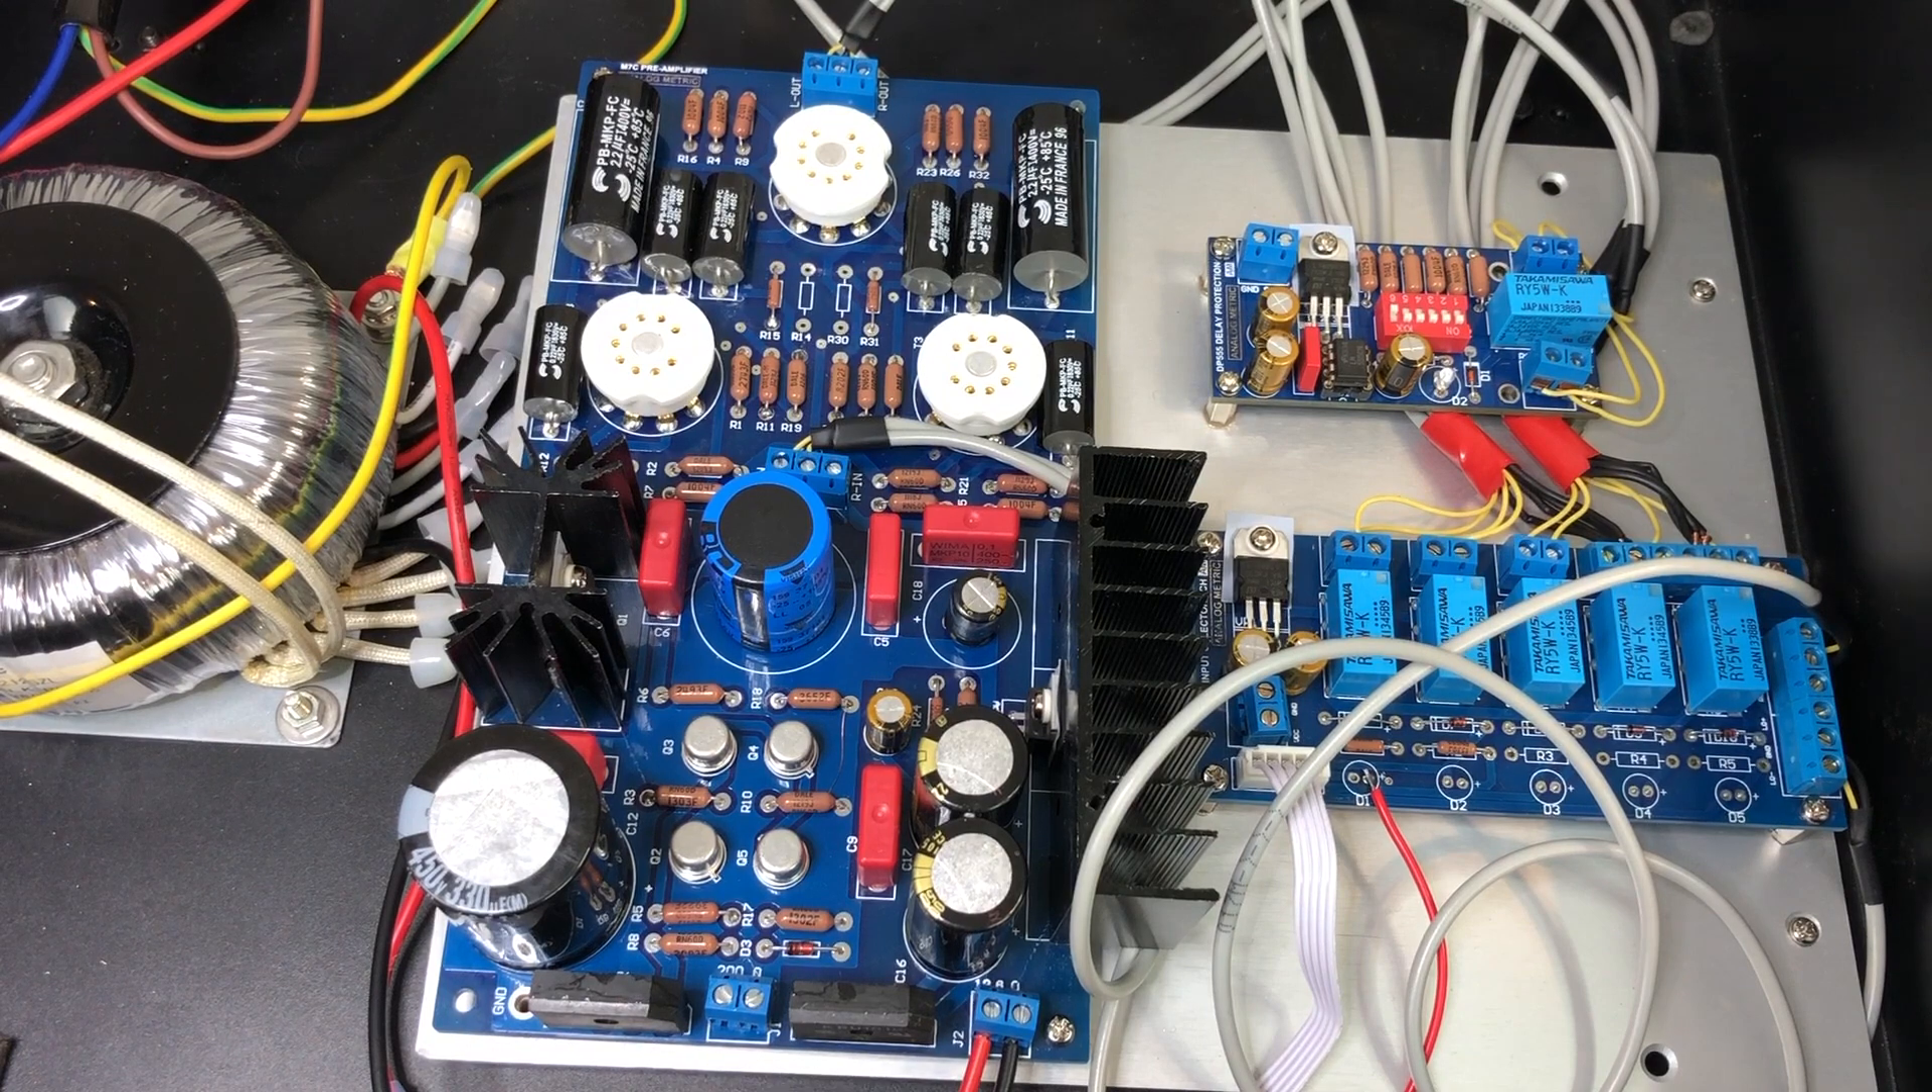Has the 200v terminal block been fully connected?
No.